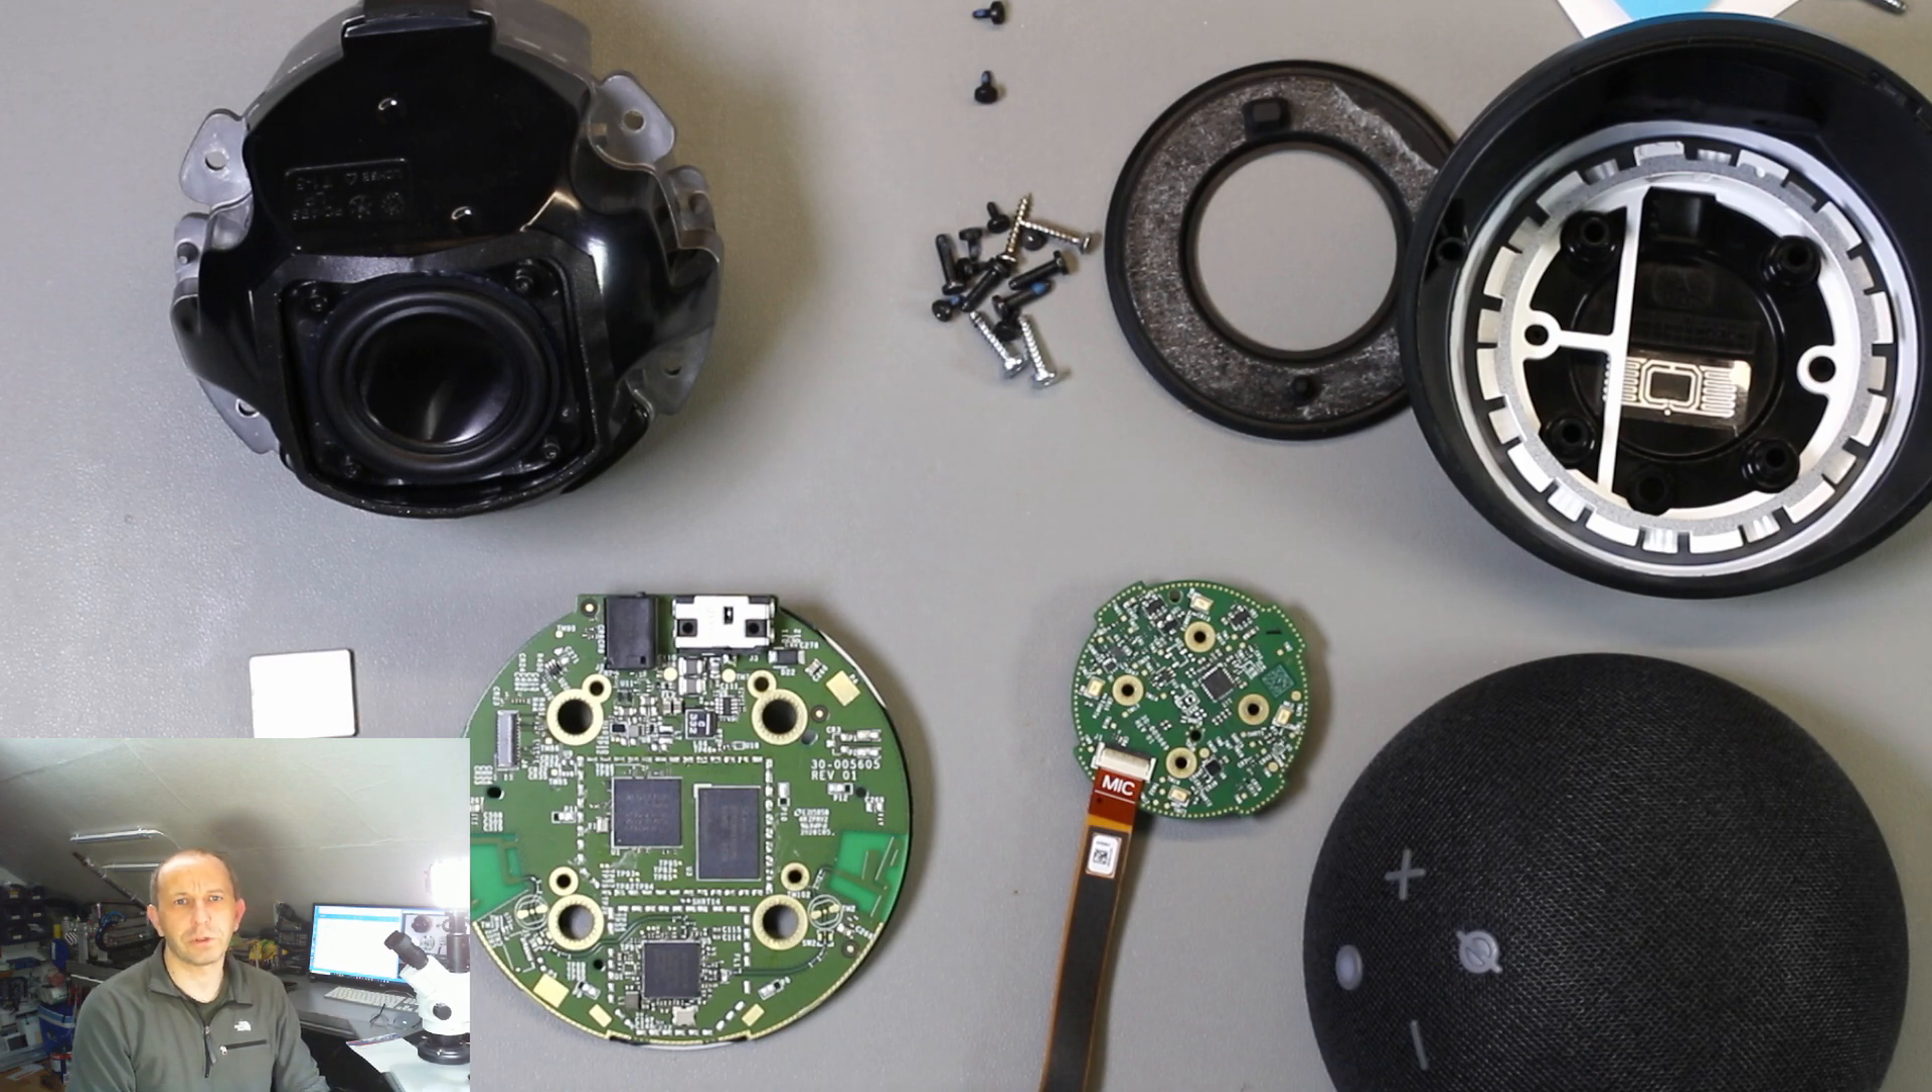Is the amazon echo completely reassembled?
No.